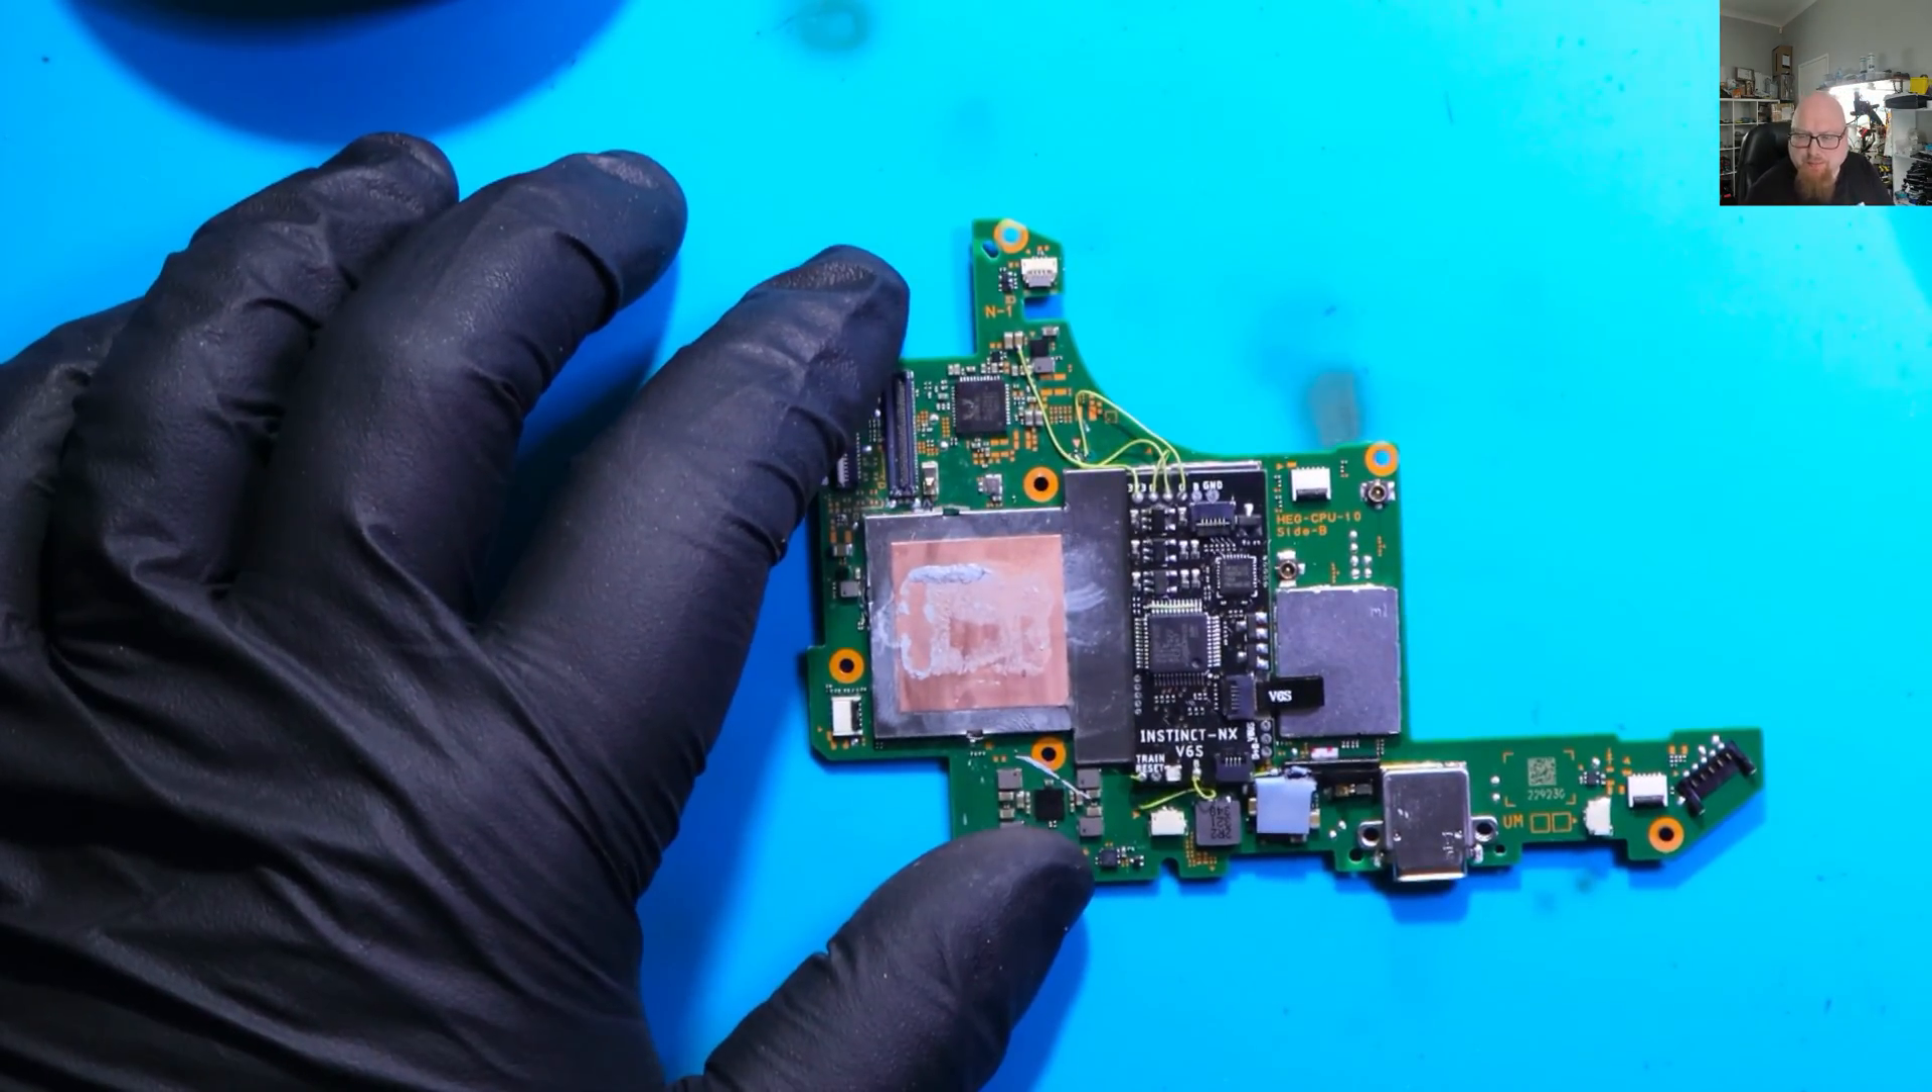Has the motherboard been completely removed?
Yes.